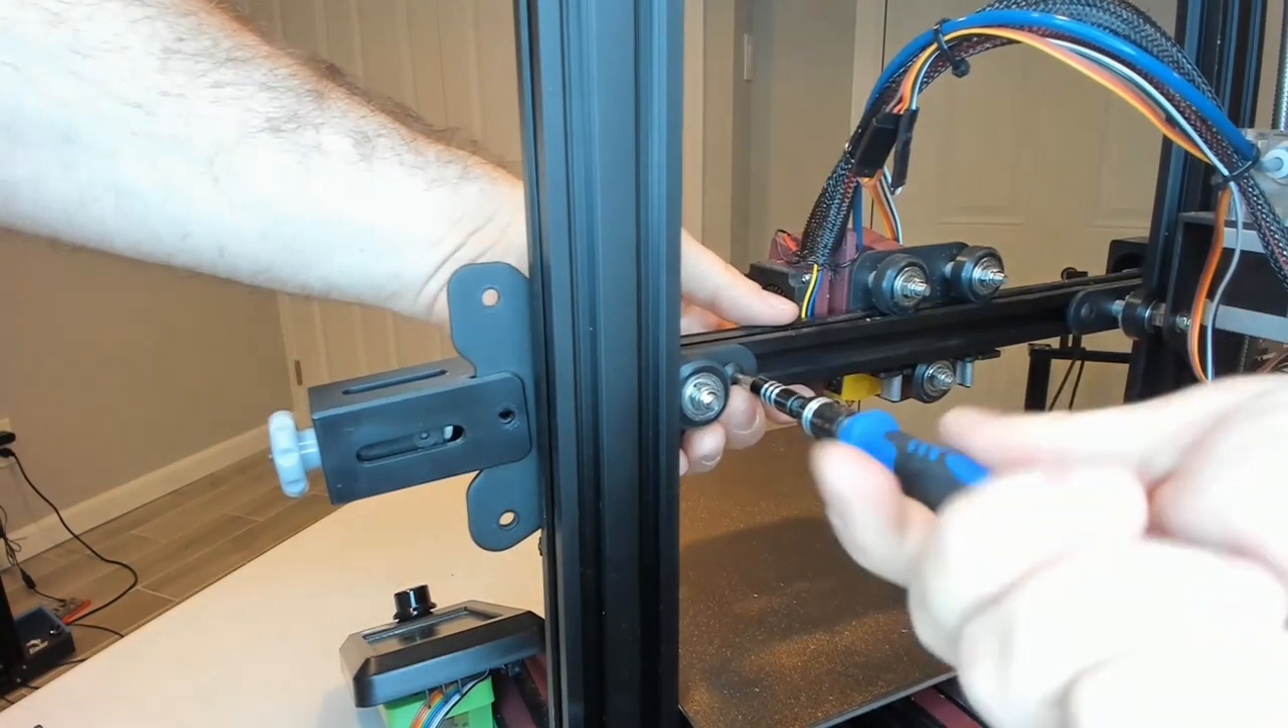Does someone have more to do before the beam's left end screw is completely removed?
Yes.